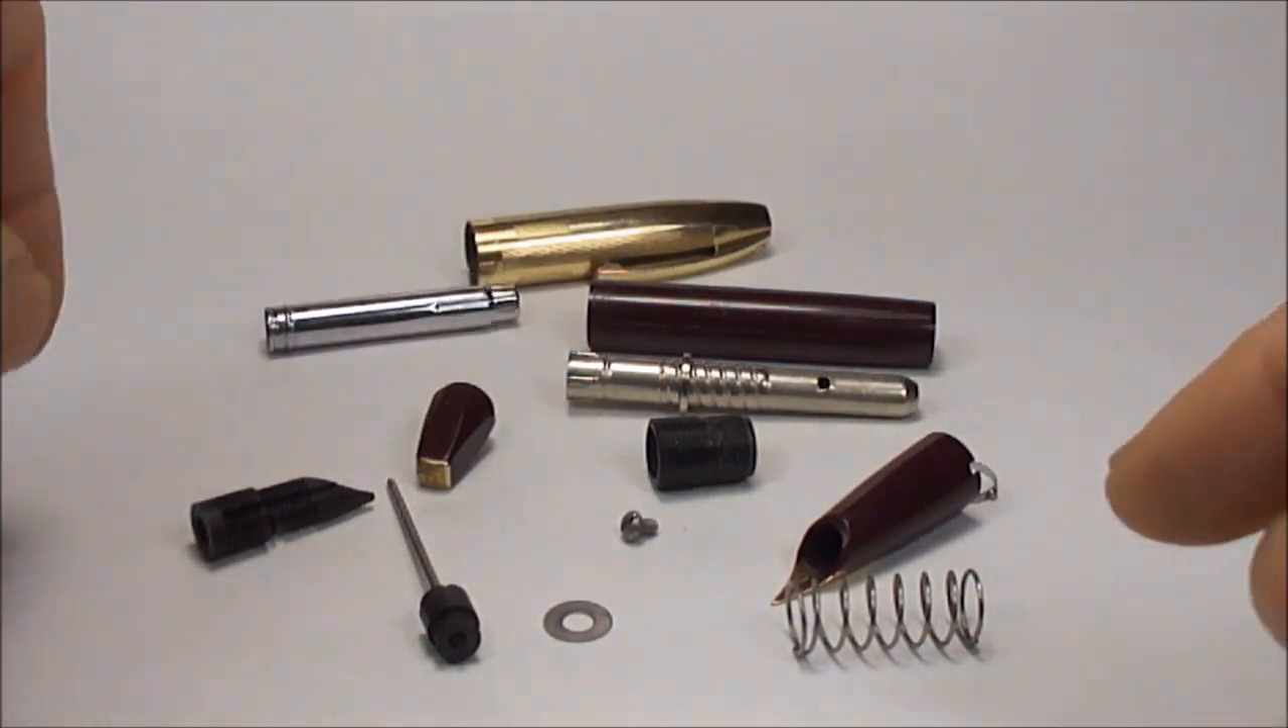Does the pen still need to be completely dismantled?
No.